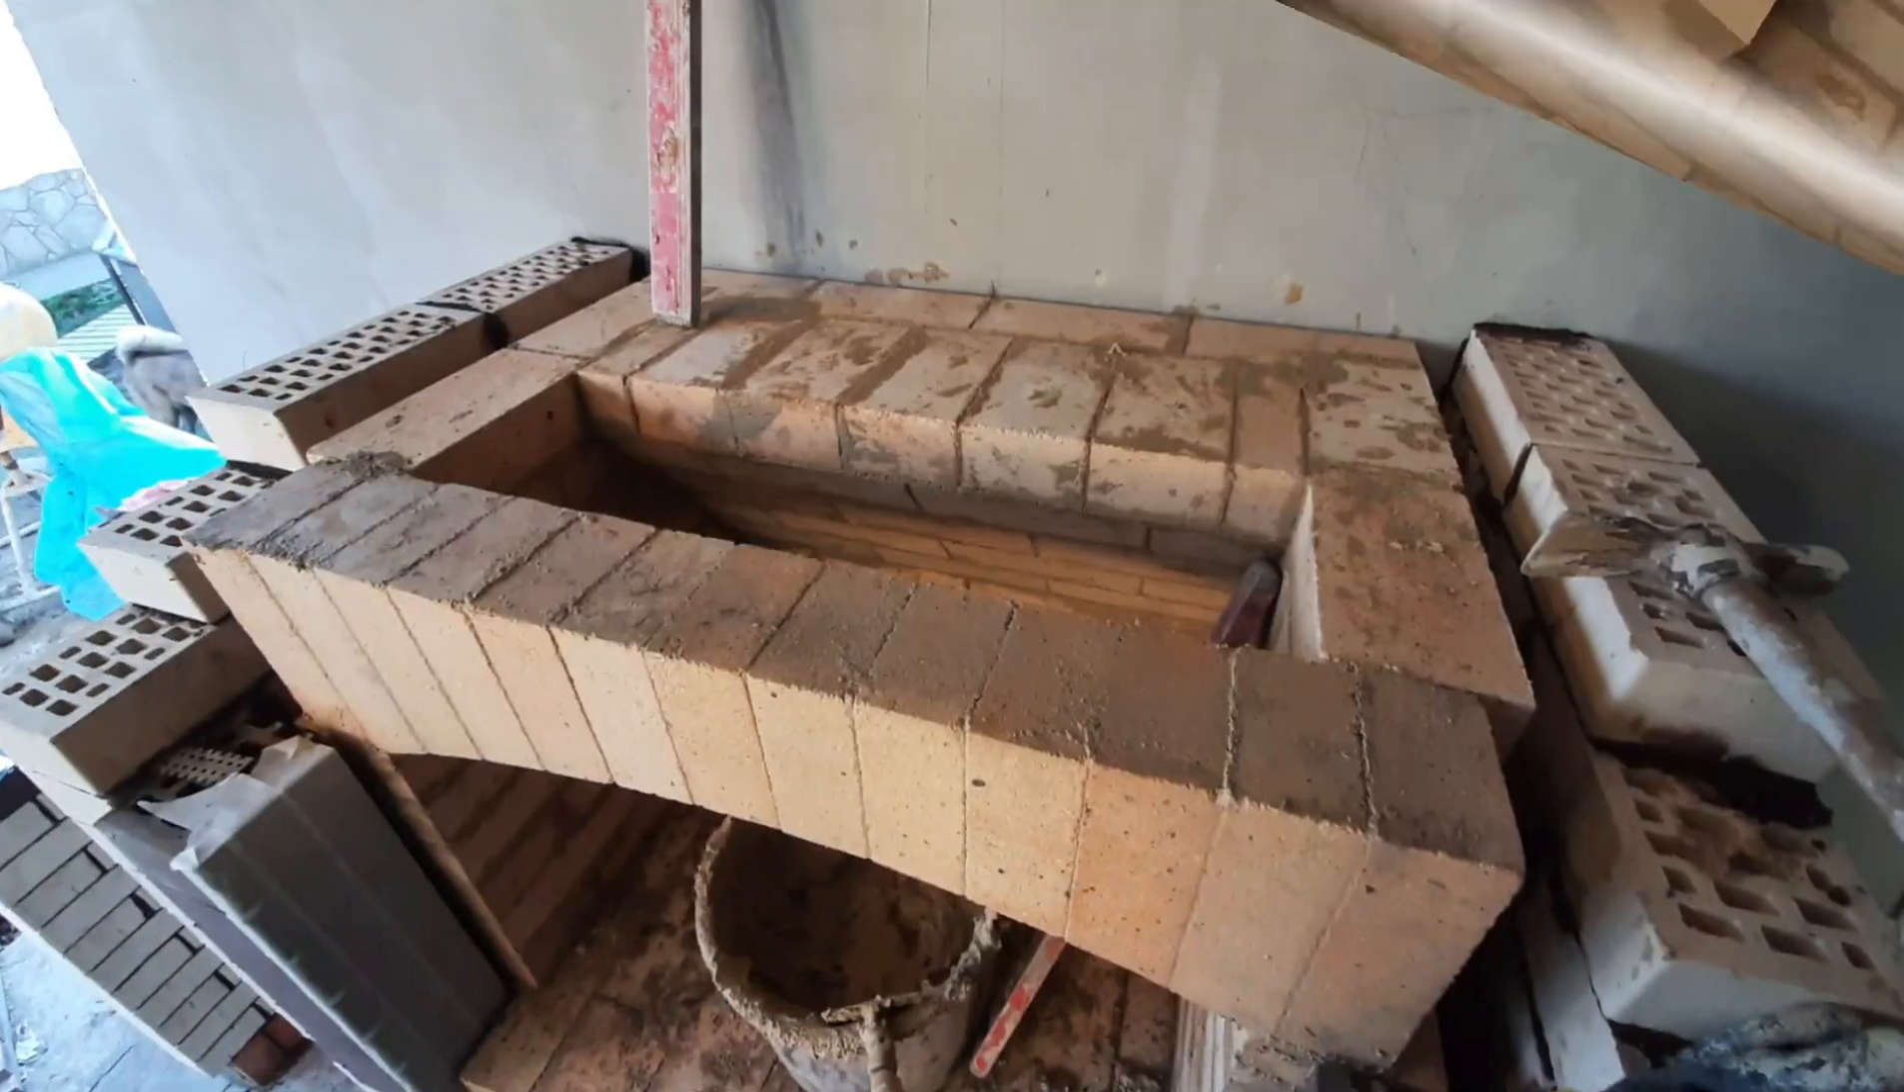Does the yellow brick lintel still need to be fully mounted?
No.